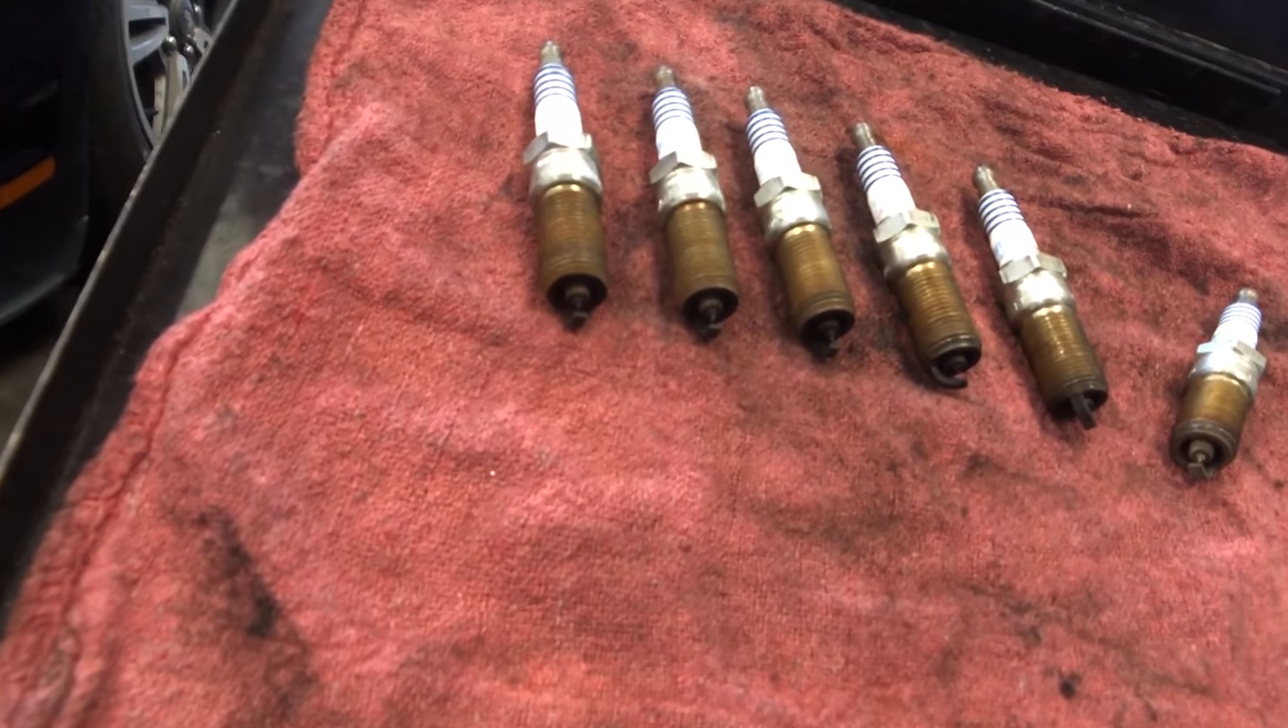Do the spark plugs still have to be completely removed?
No.